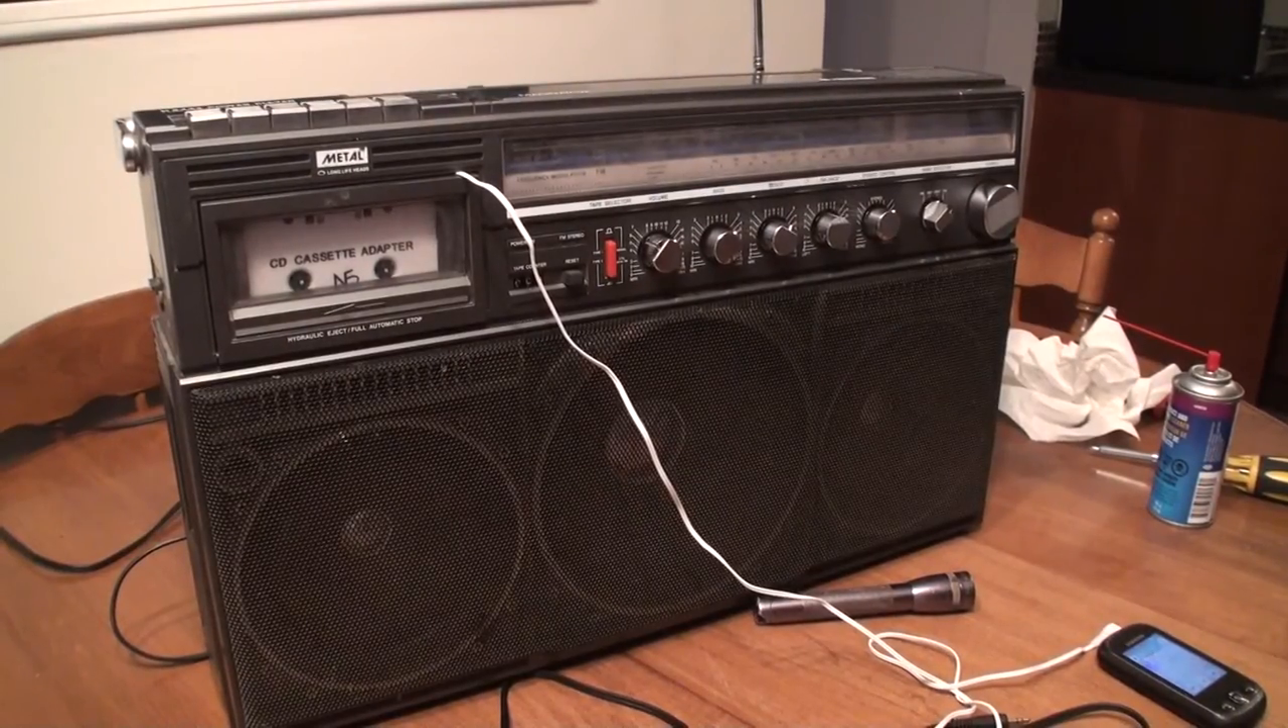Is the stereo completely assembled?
Yes.